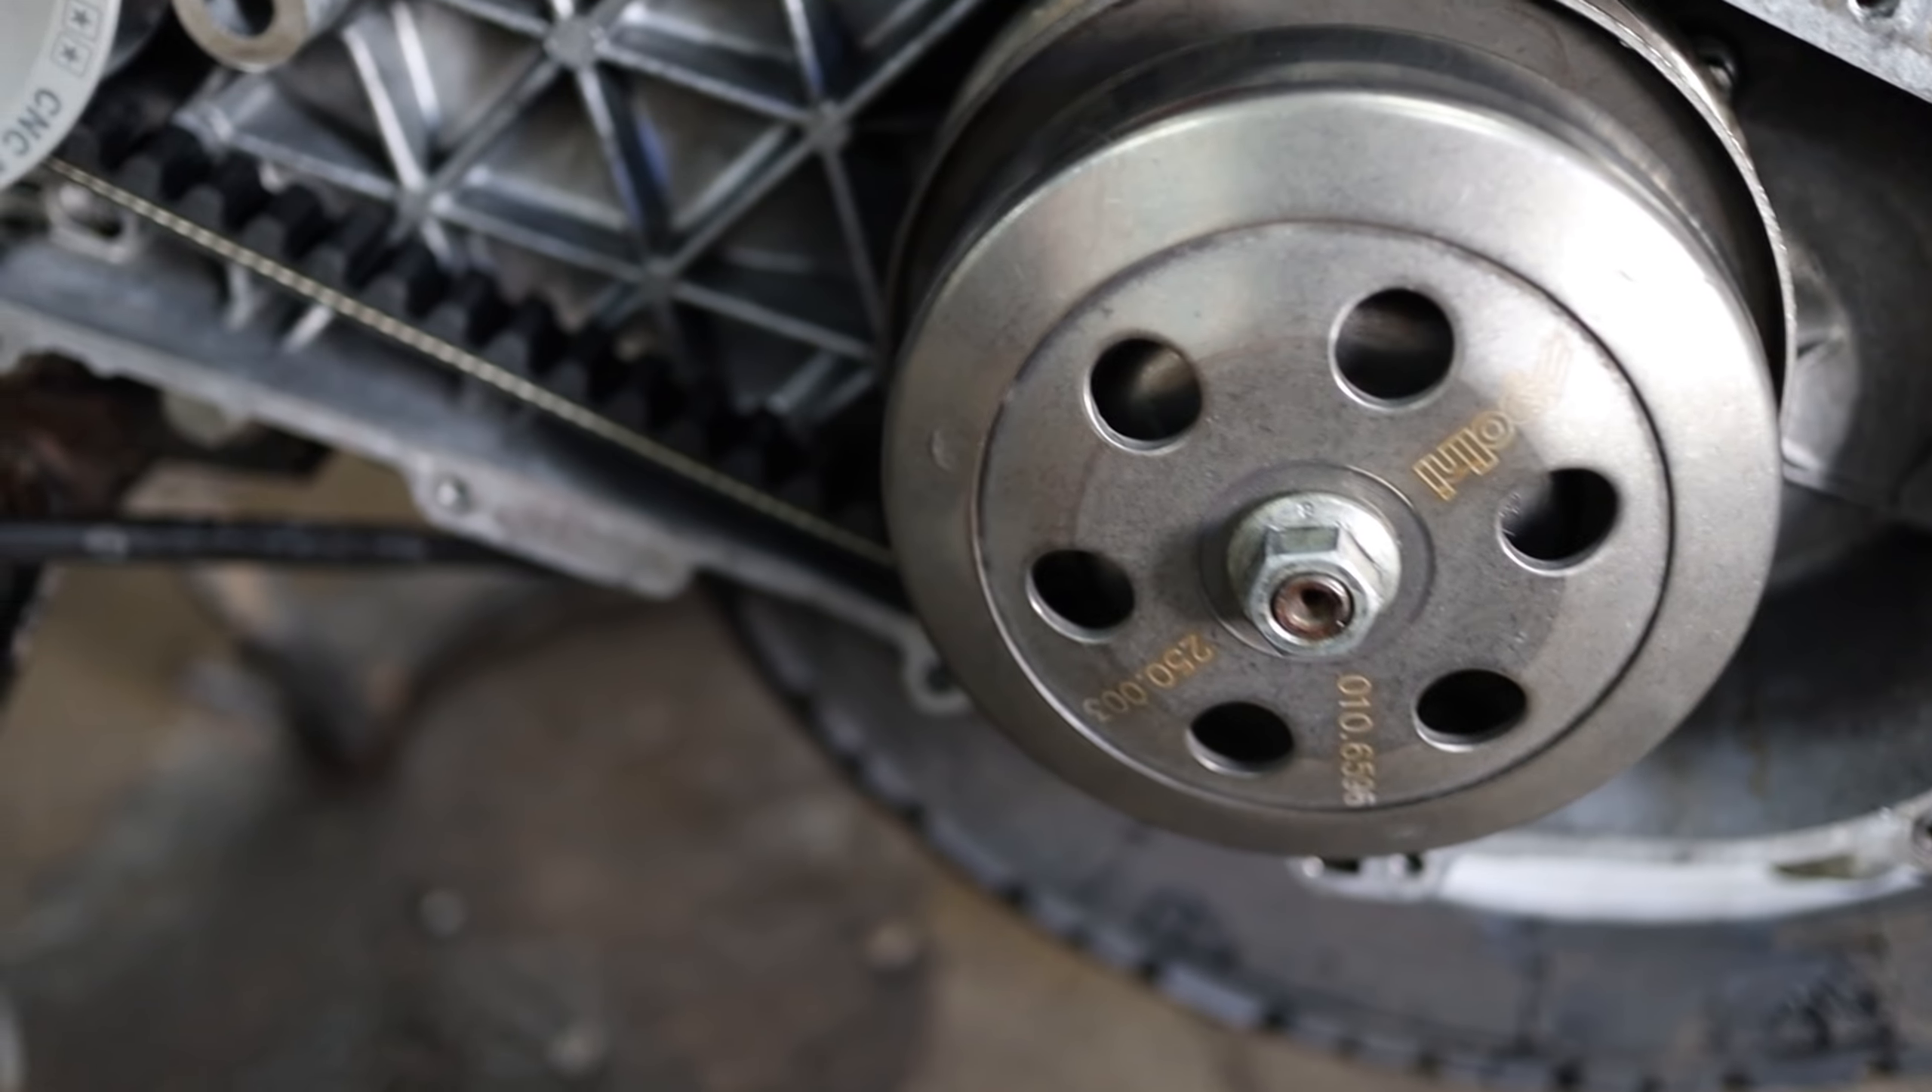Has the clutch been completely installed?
Yes.